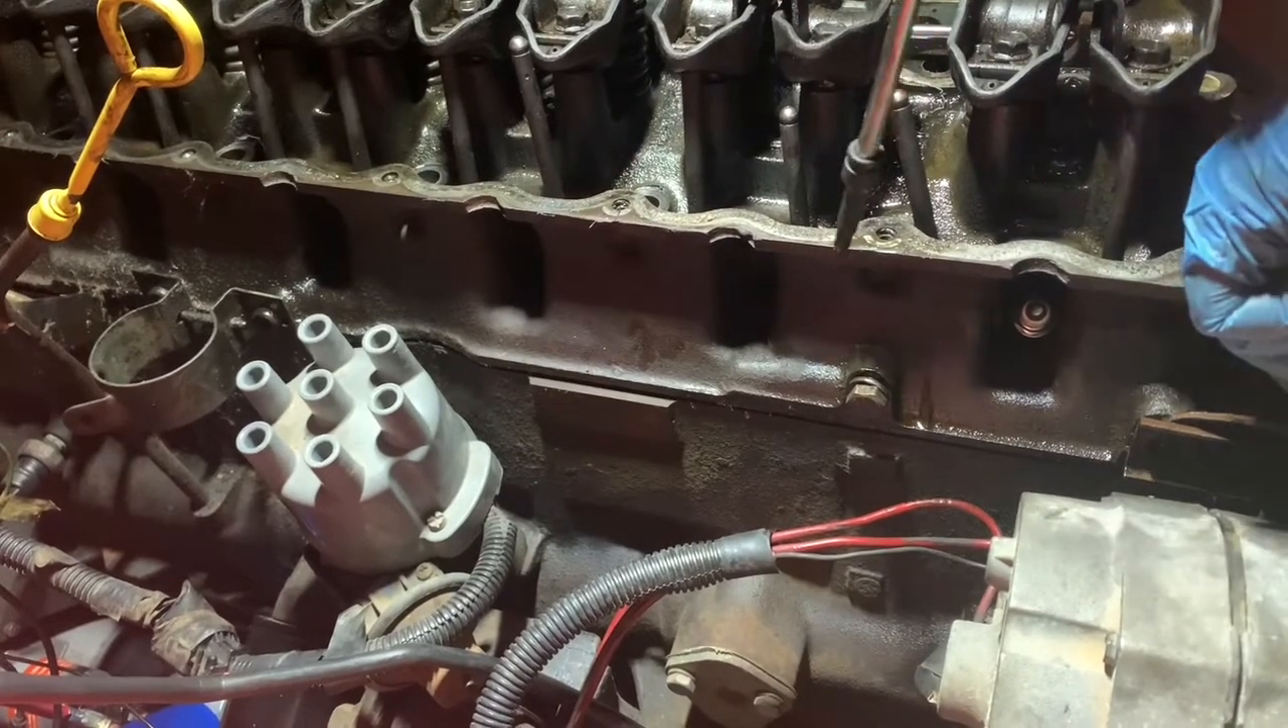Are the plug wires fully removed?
Yes.